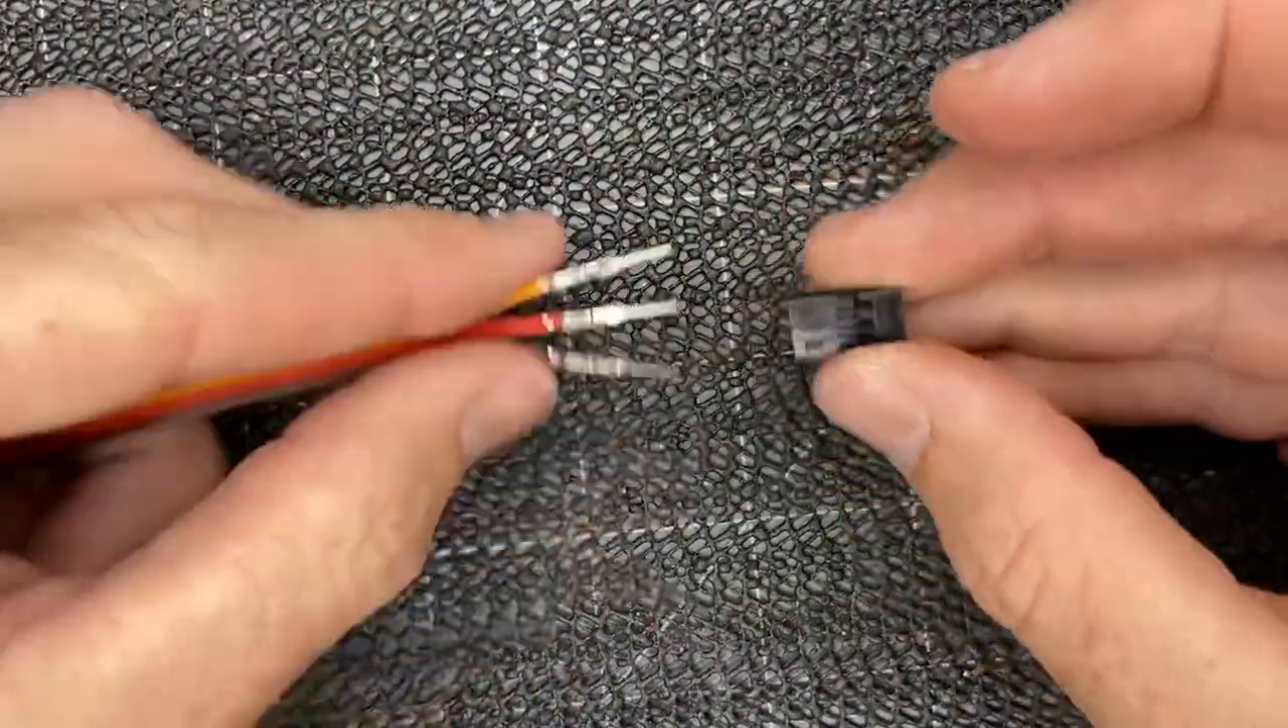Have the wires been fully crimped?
Yes.